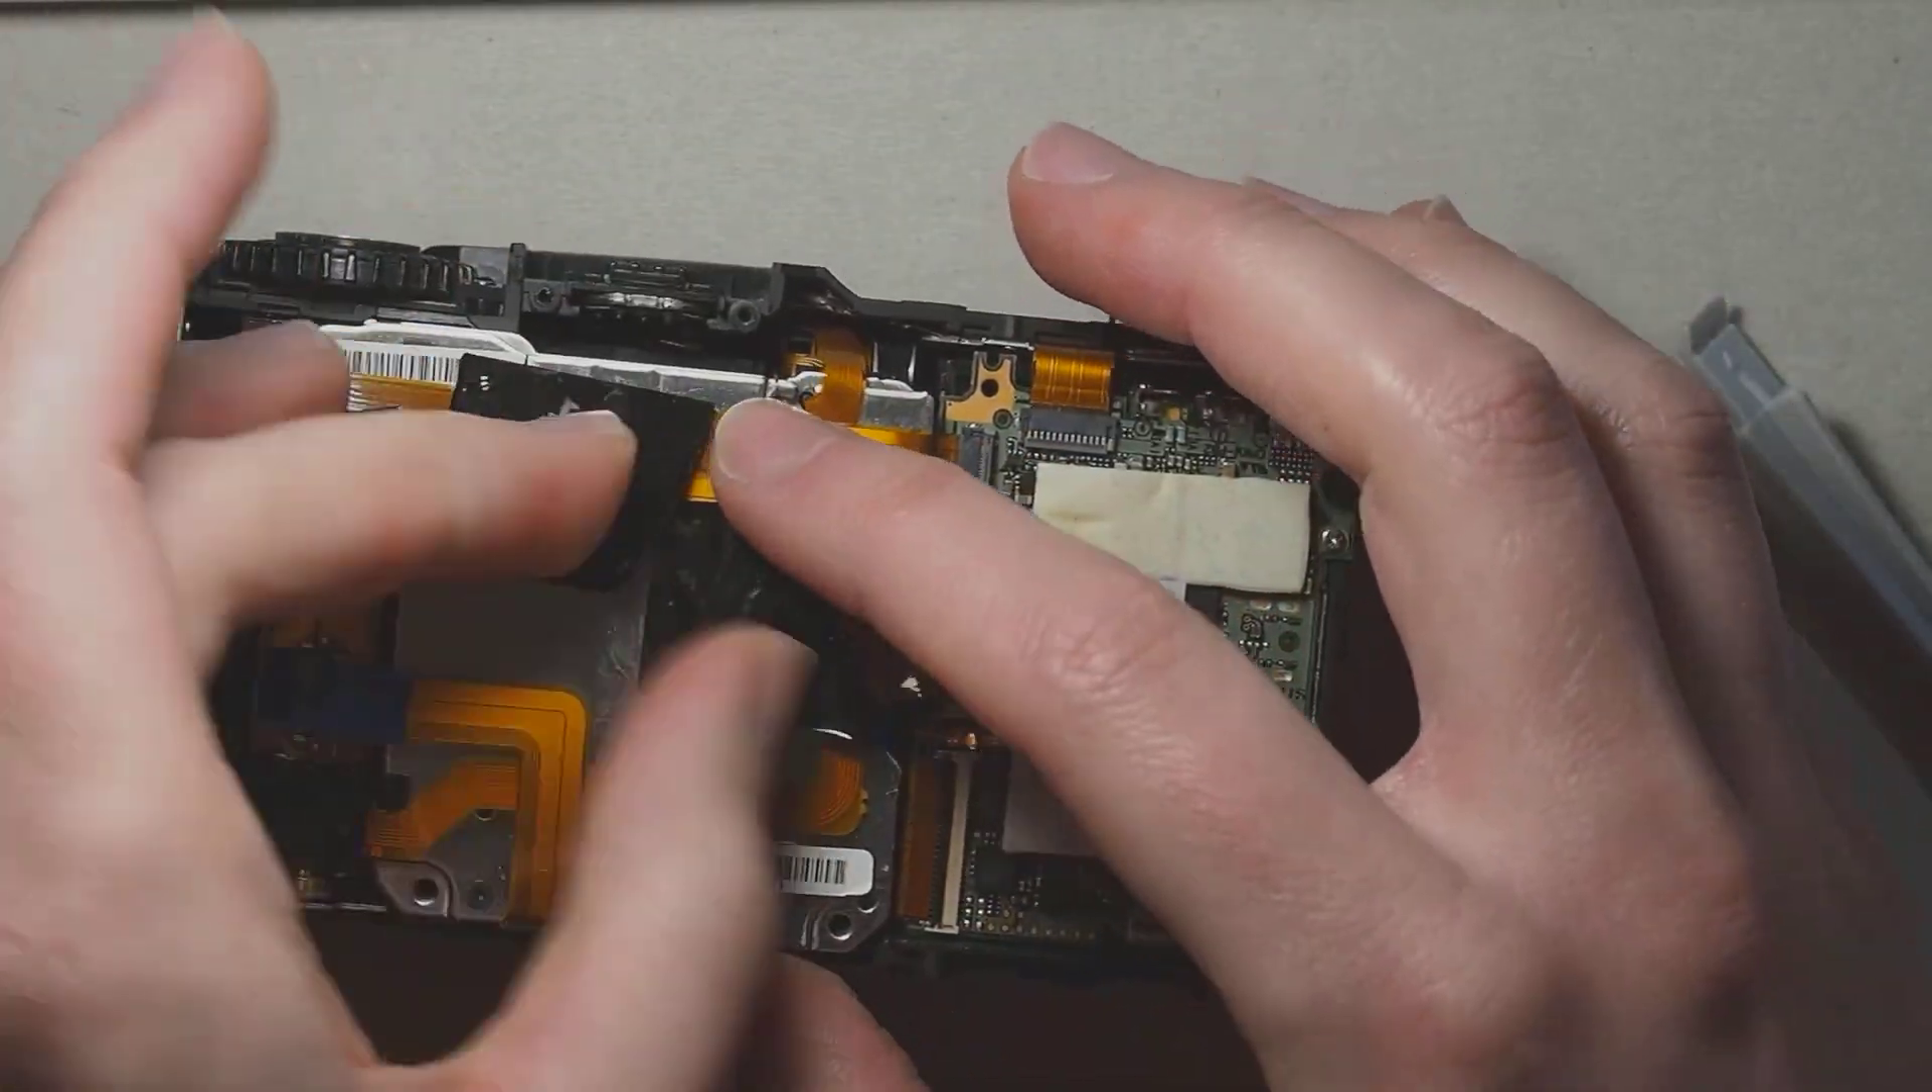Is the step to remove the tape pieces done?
No.